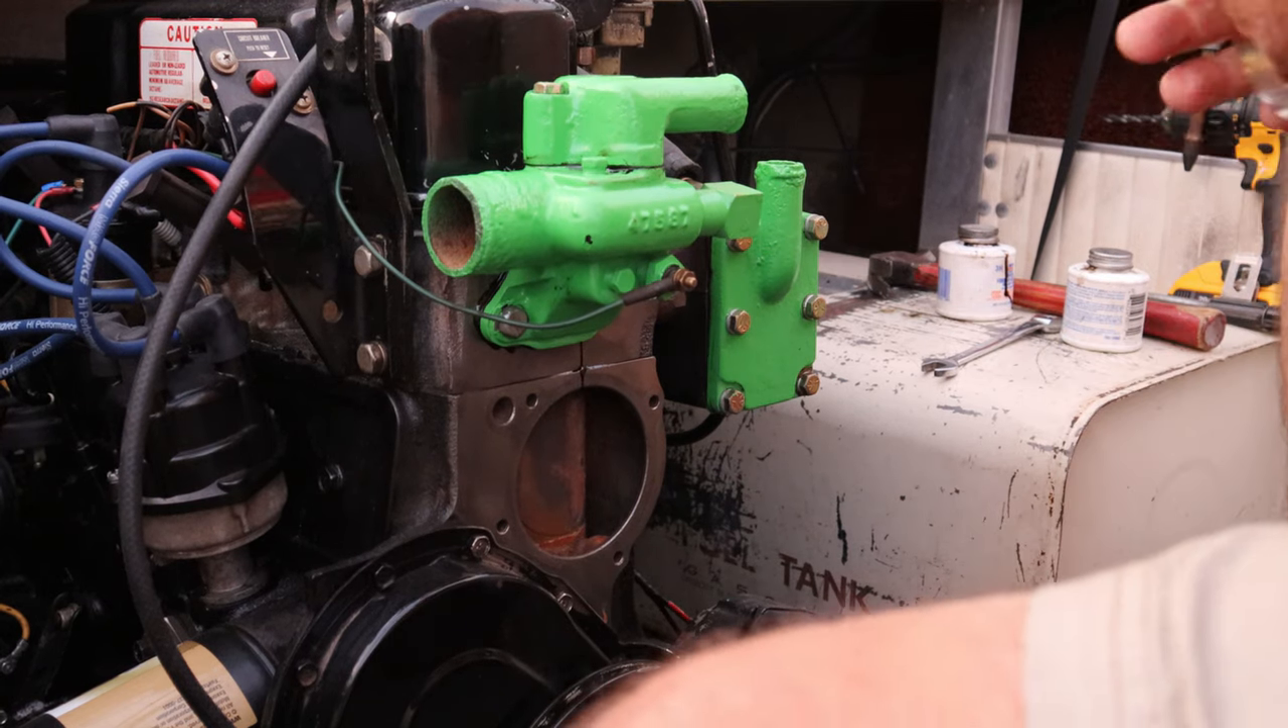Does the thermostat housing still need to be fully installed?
No.